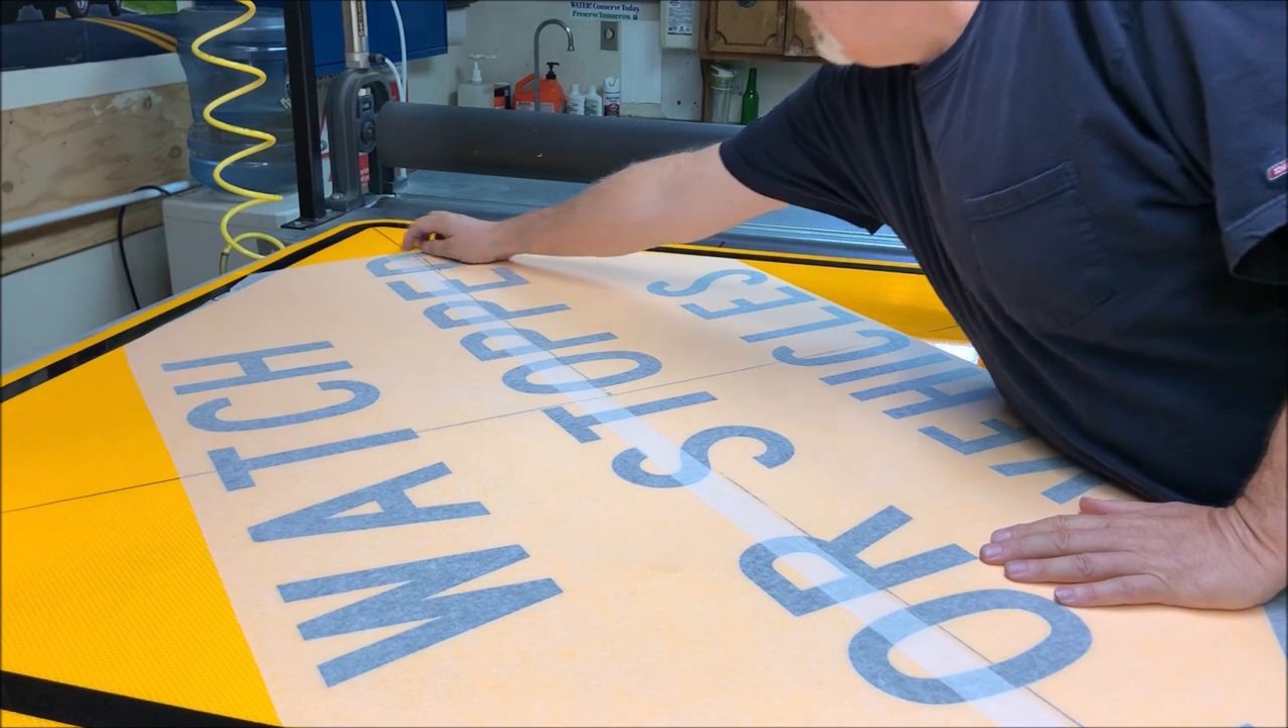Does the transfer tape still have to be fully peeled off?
Yes.